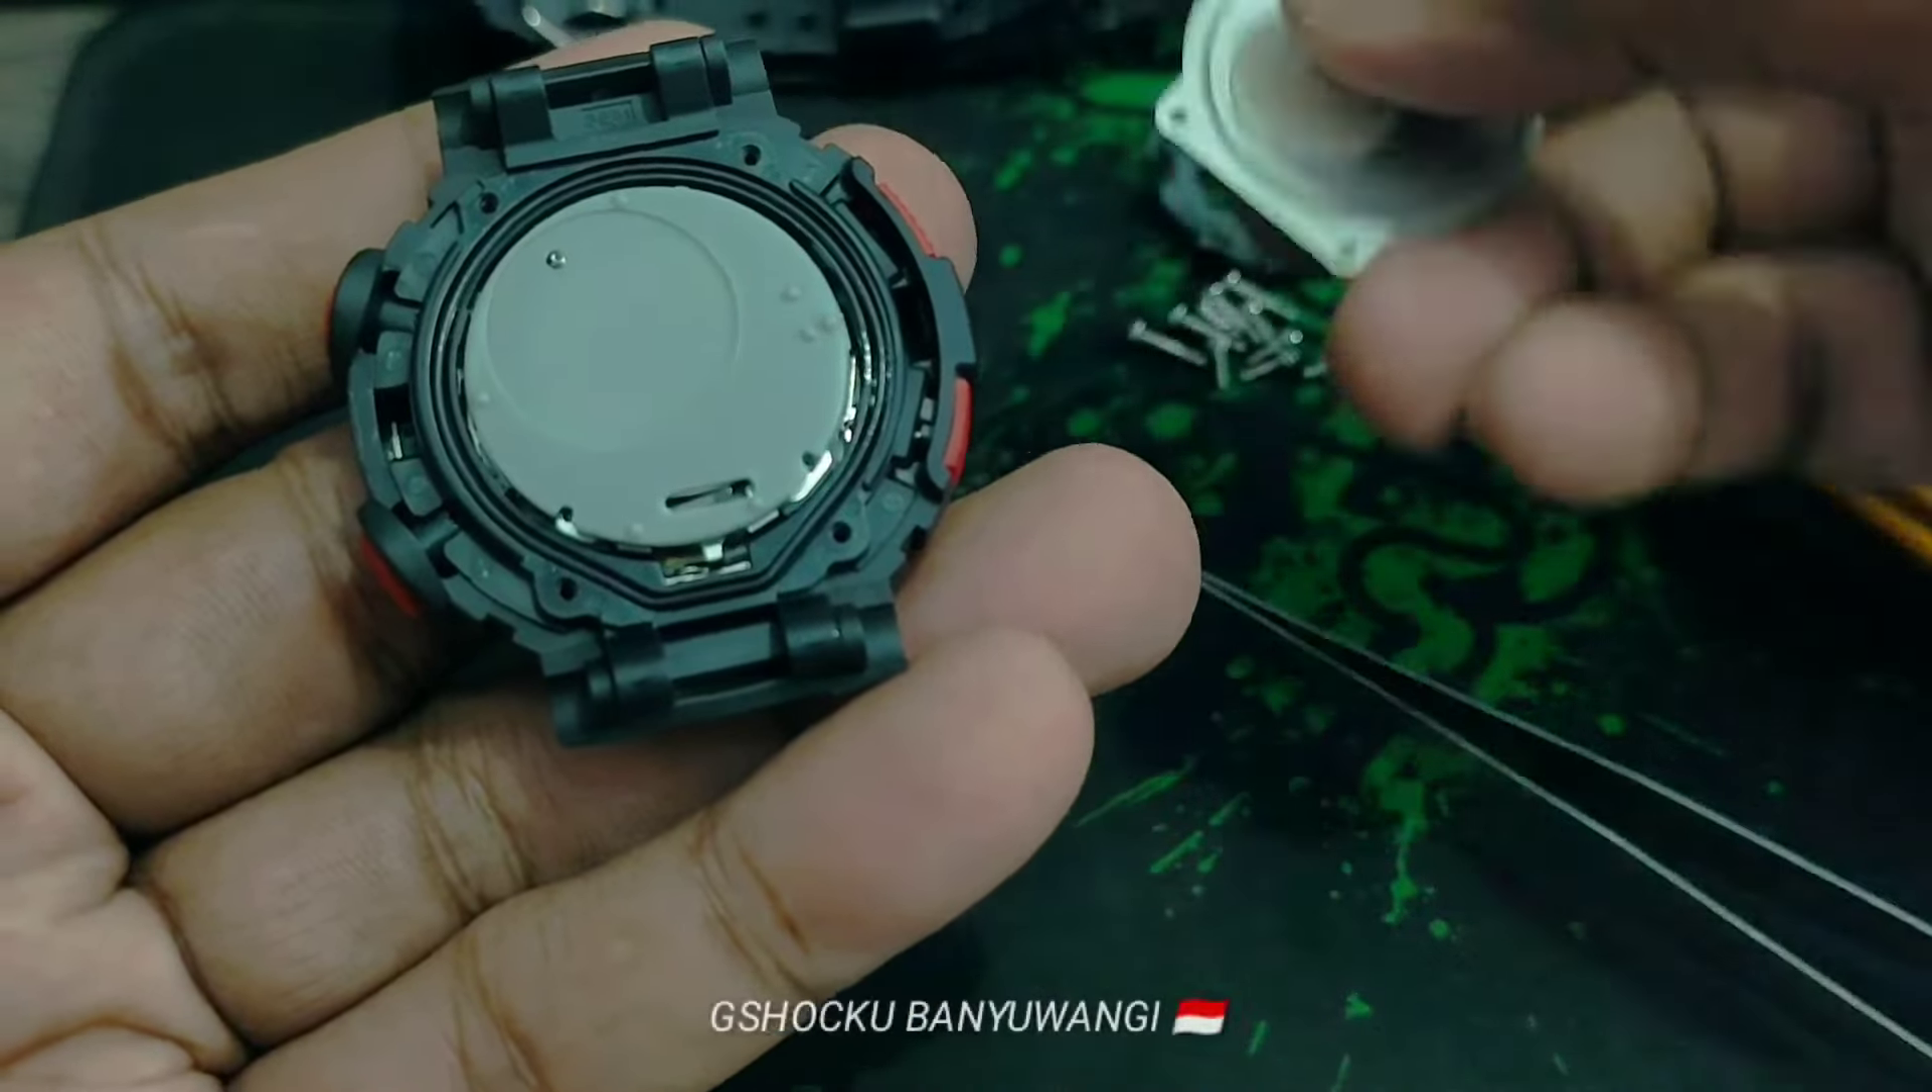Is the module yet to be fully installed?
No.